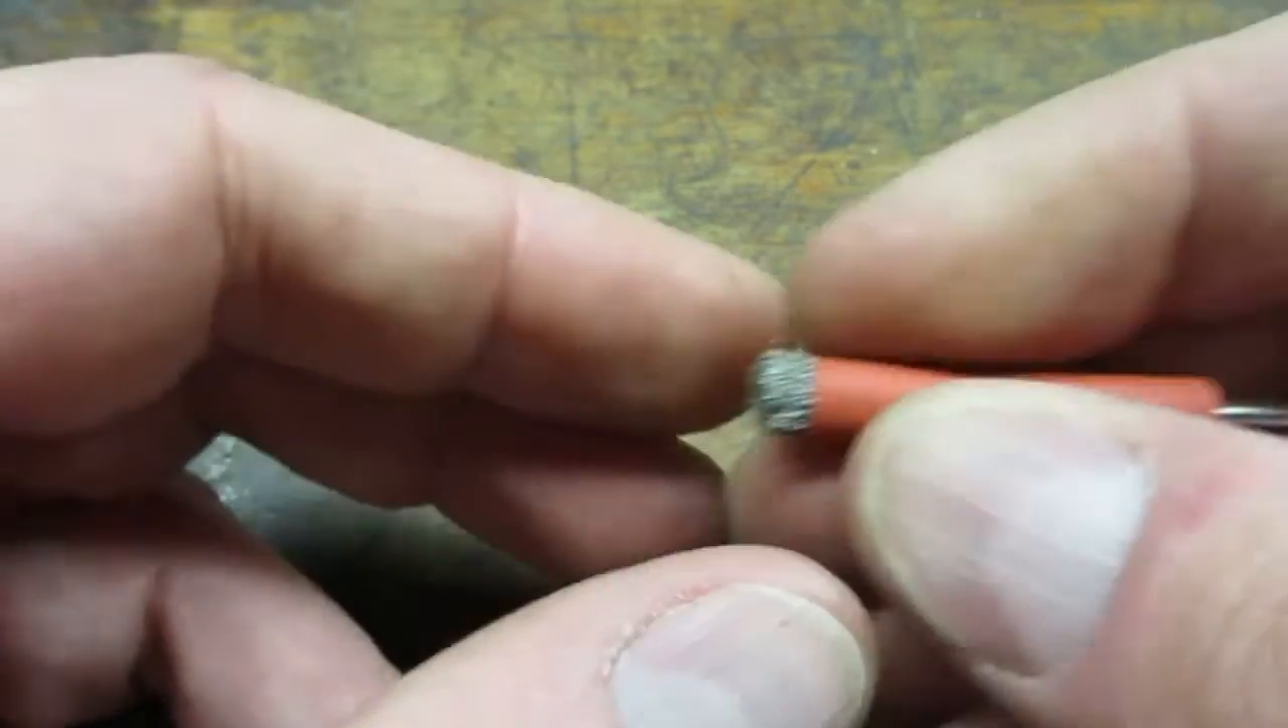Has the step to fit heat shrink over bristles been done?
Yes.